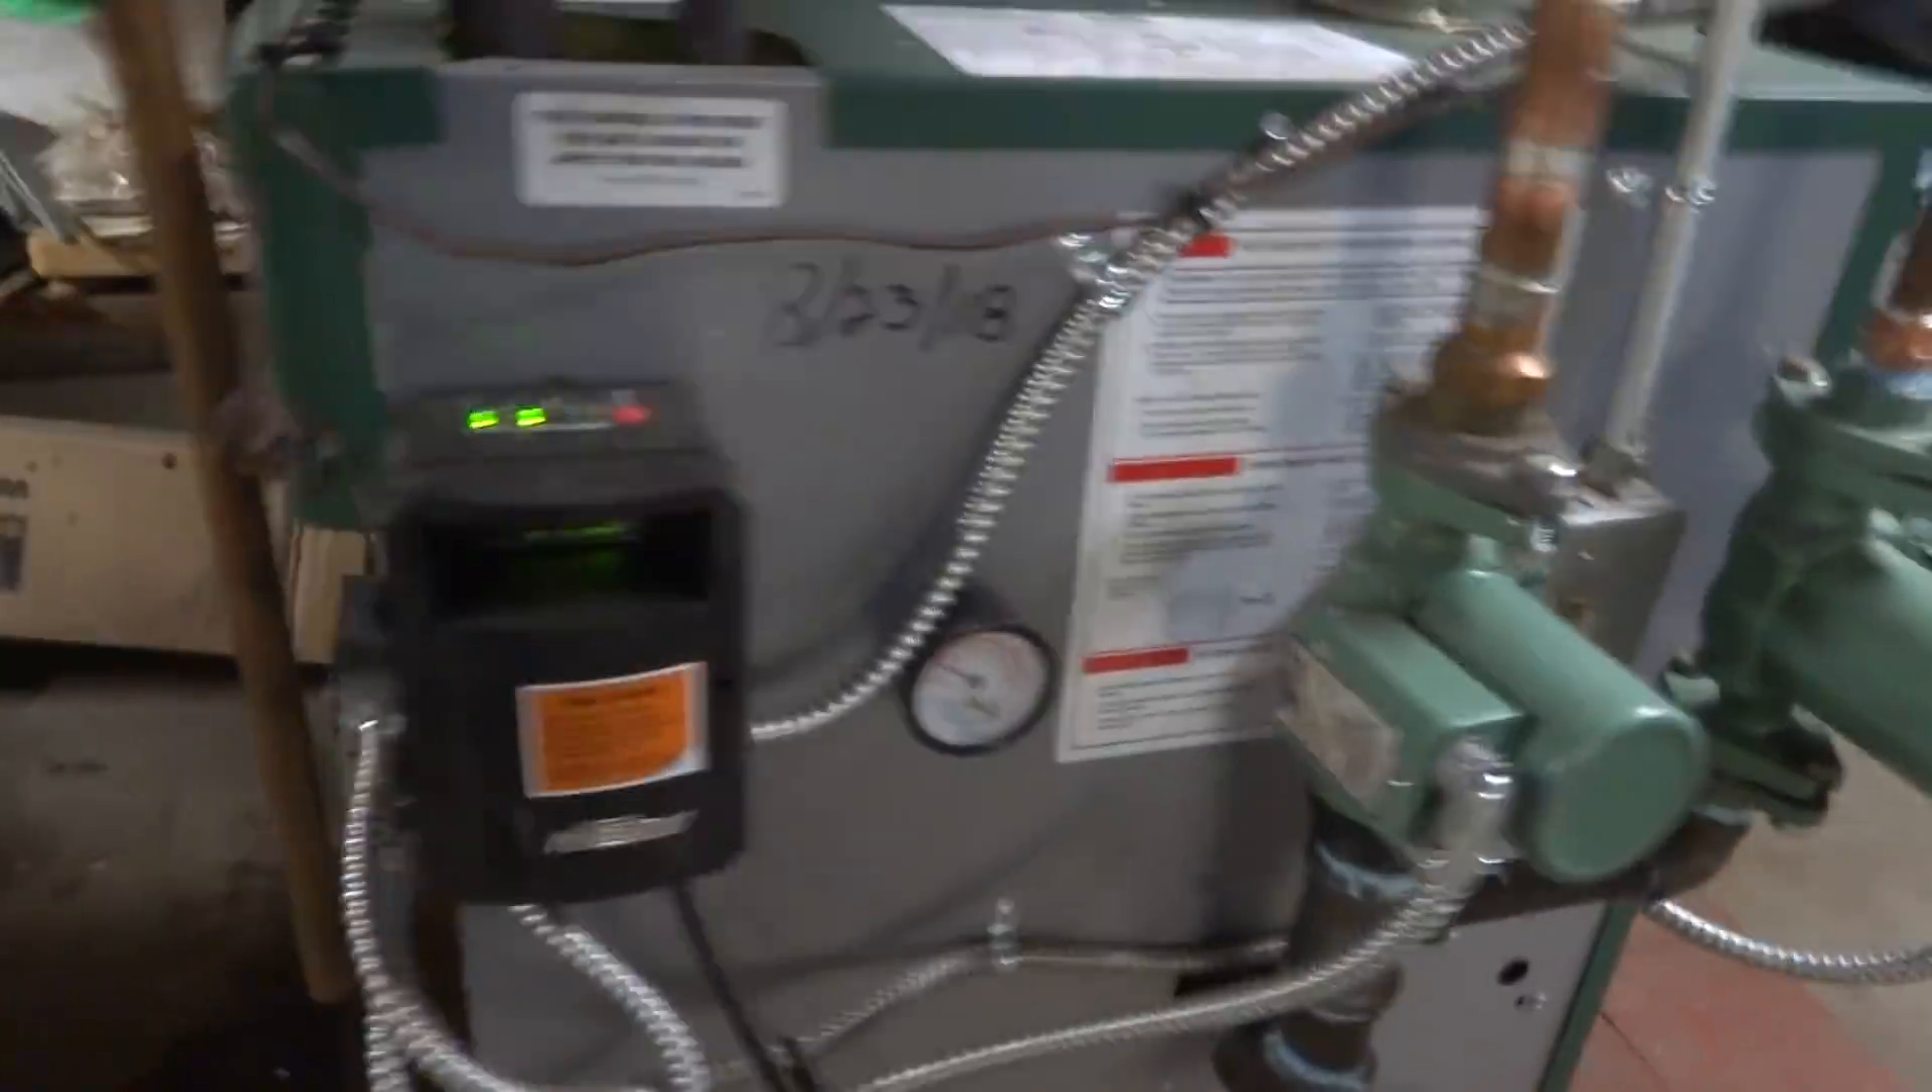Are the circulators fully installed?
Yes.